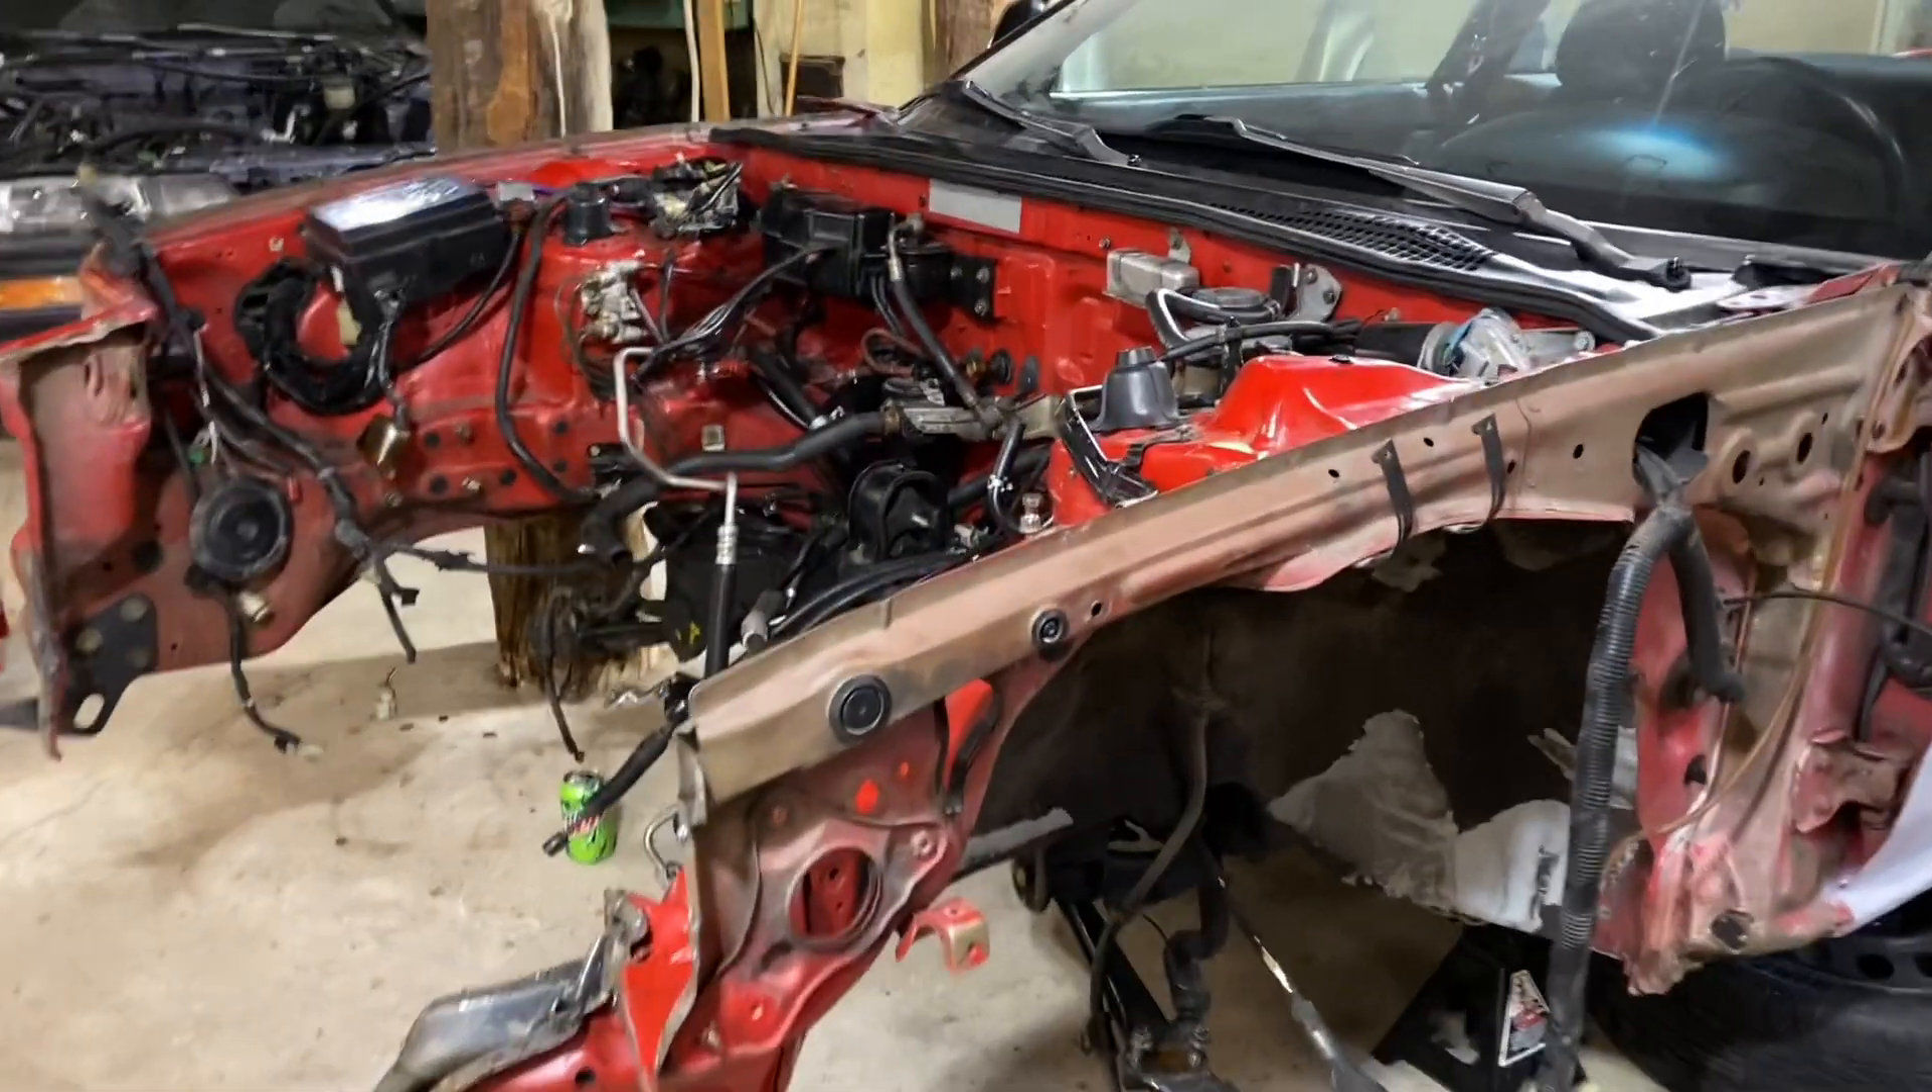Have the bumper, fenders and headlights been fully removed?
Yes.